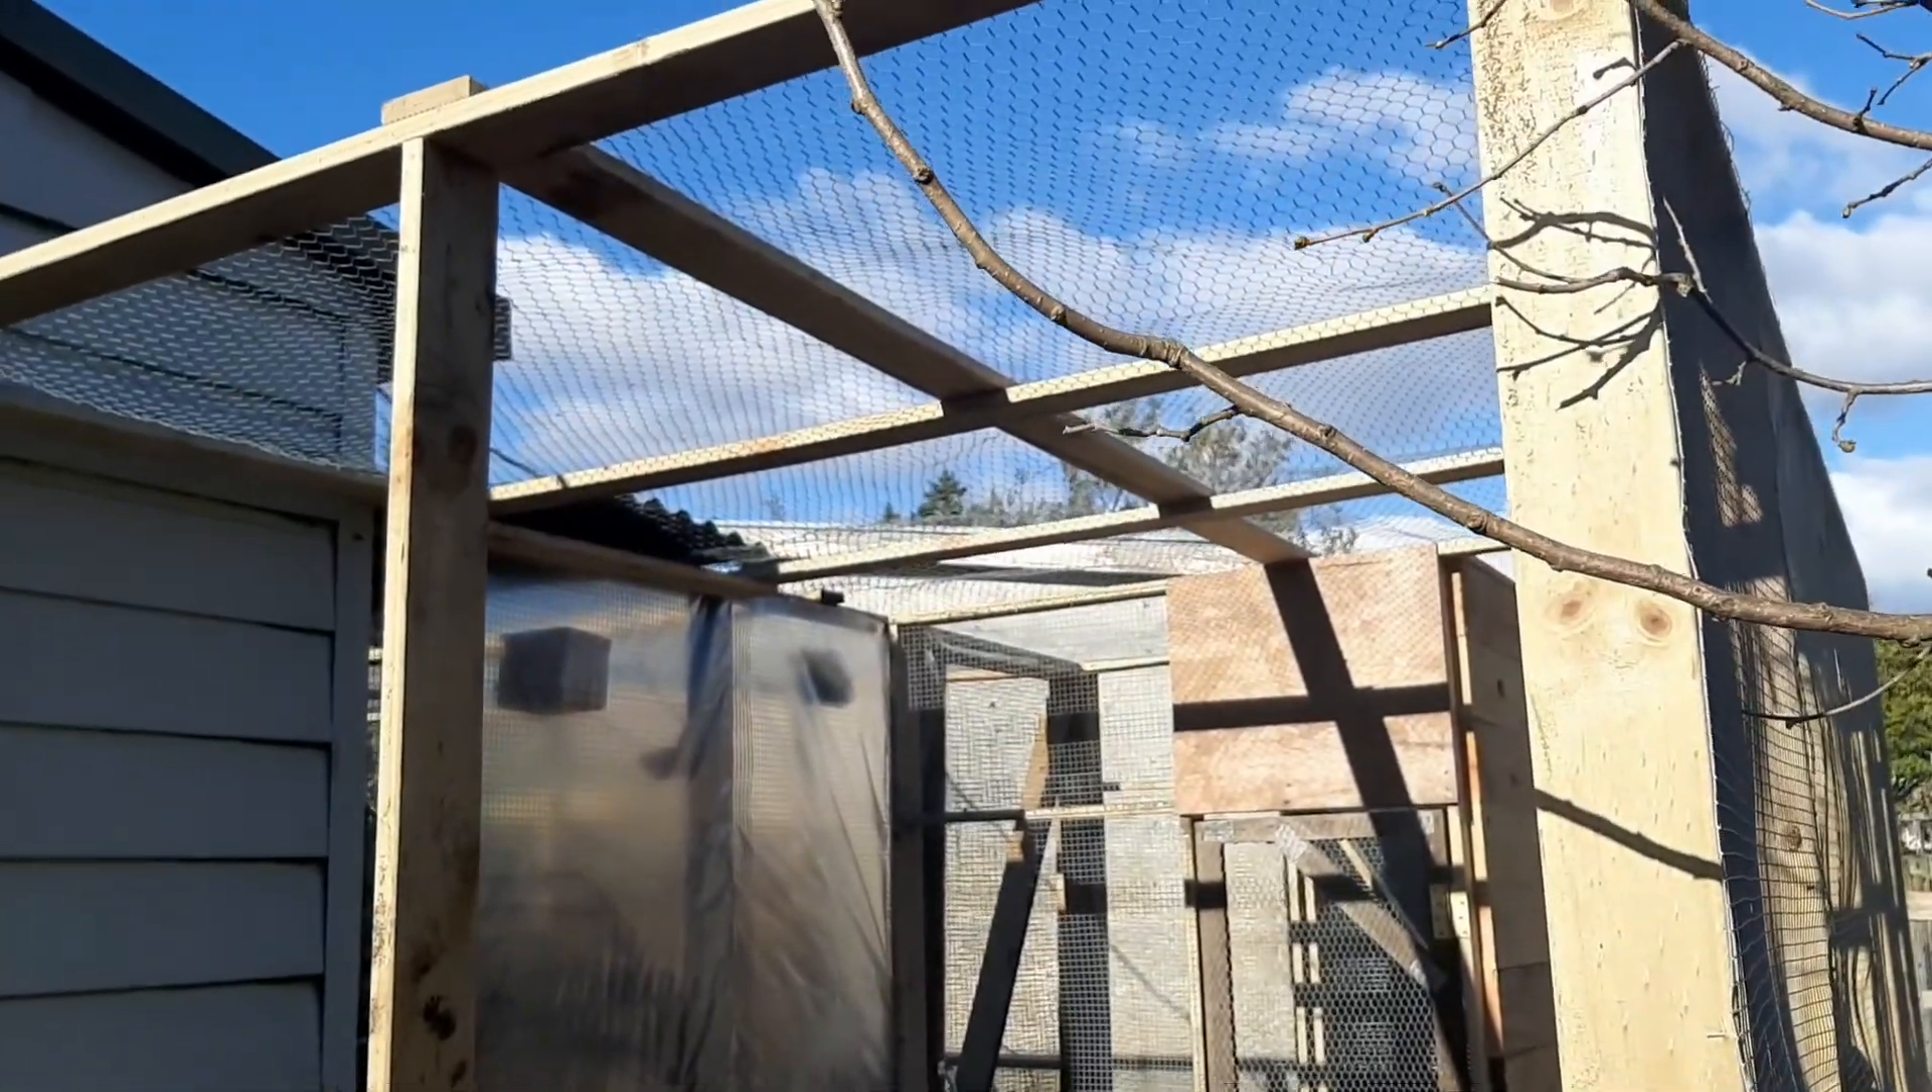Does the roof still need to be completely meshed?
No.